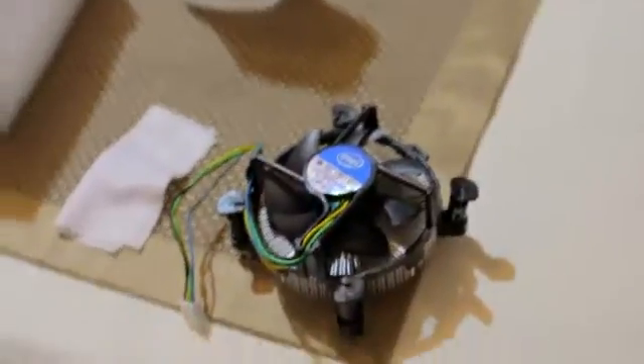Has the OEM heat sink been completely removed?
Yes.